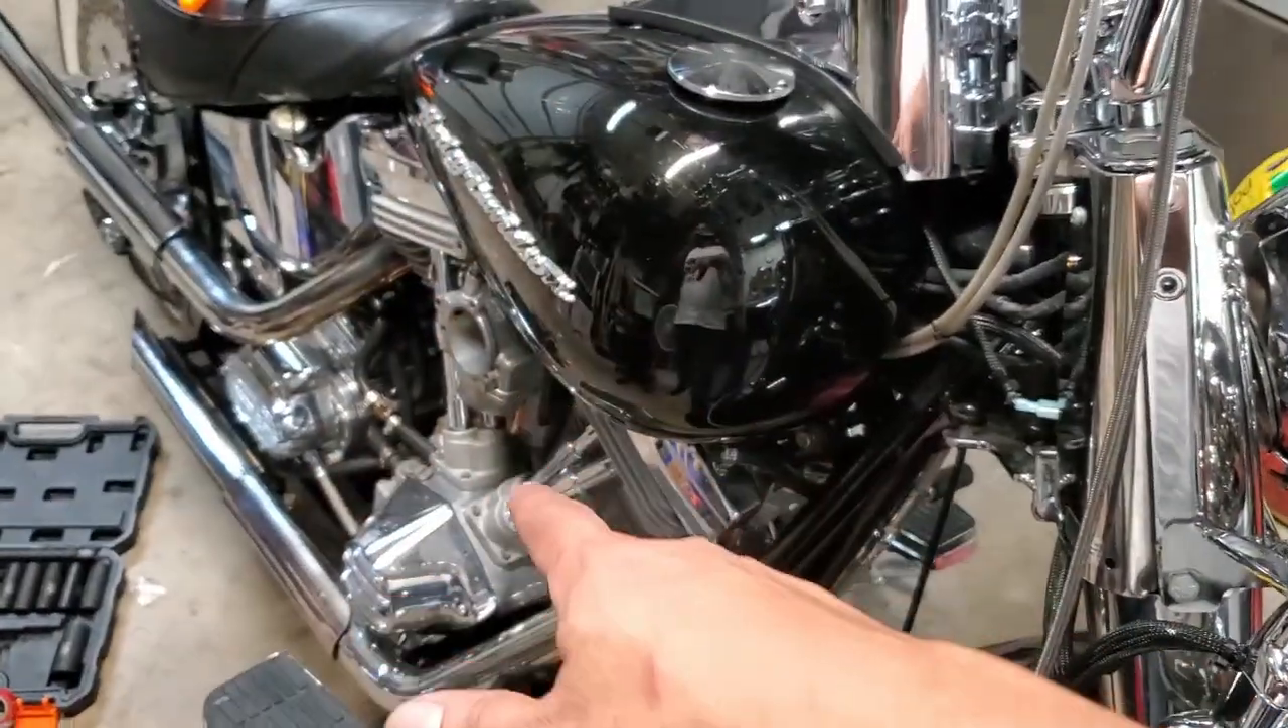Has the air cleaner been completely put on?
No.